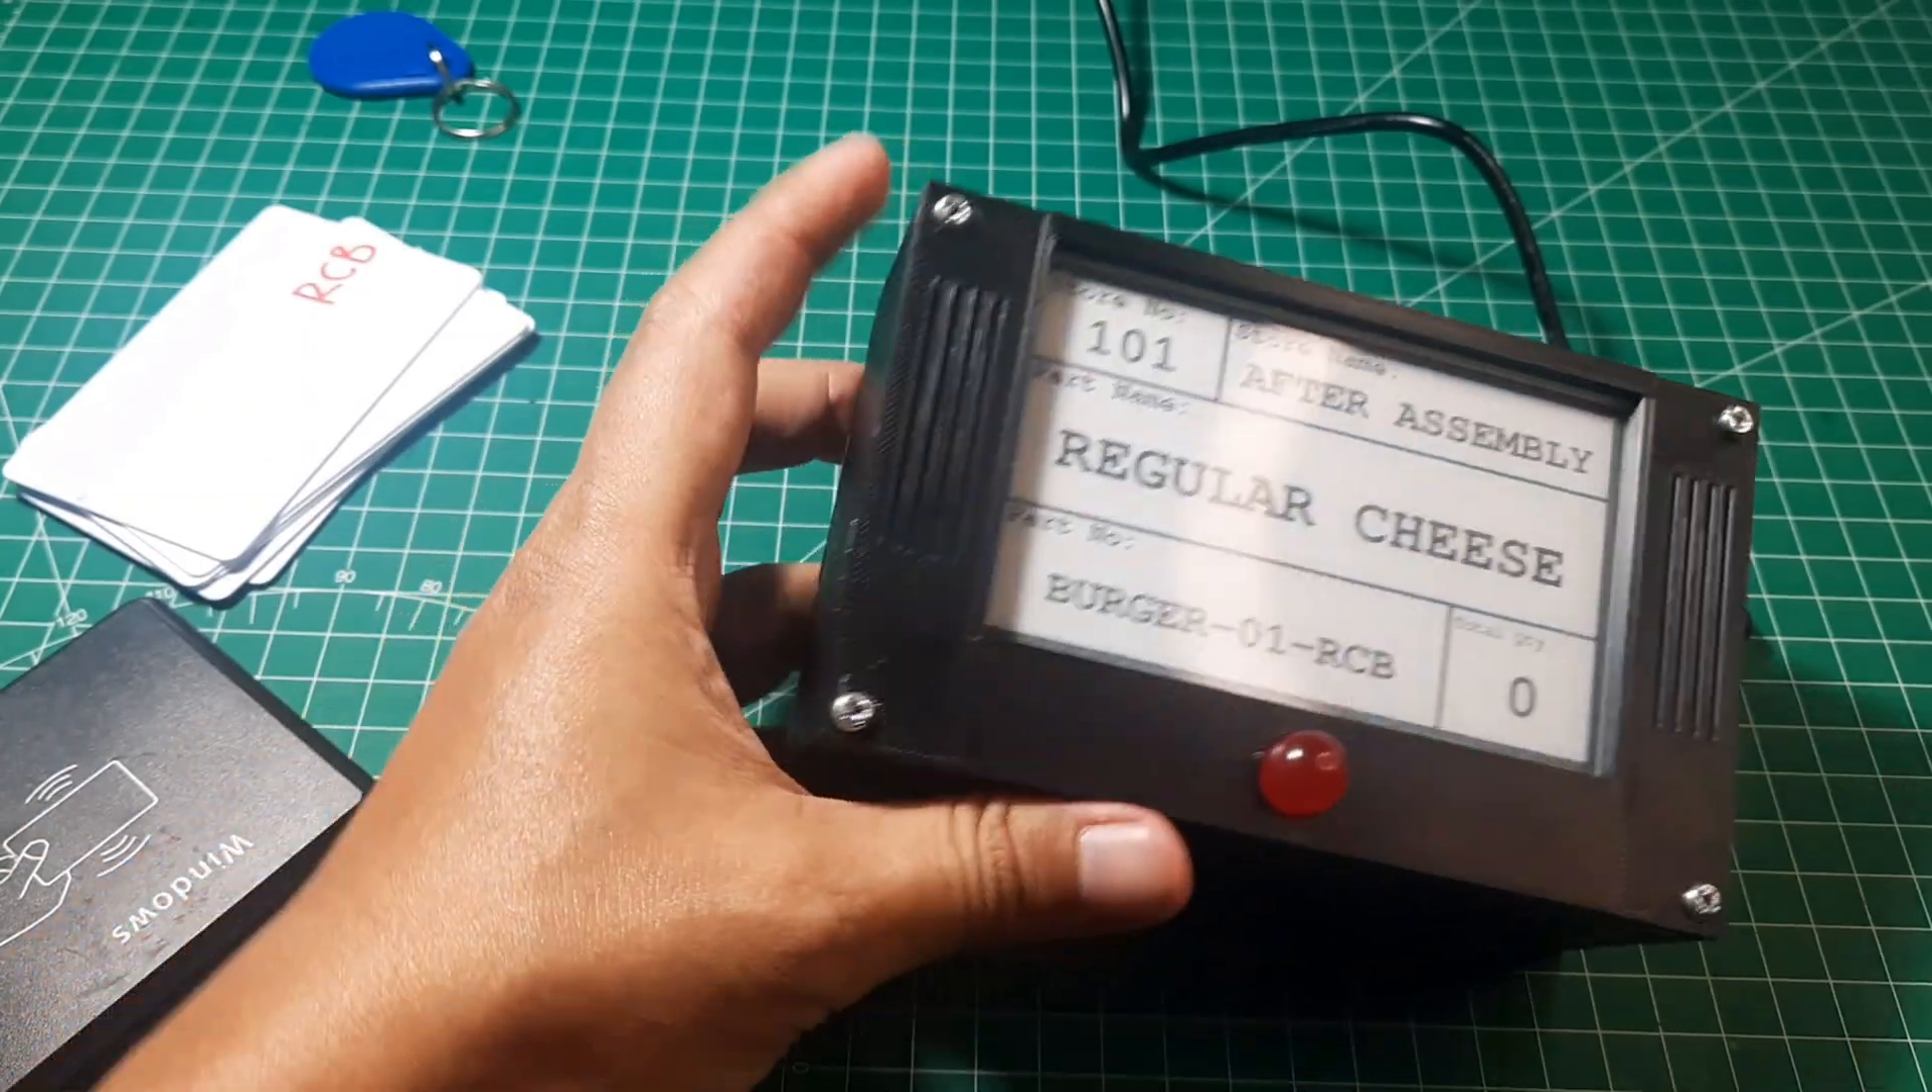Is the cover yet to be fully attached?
No.